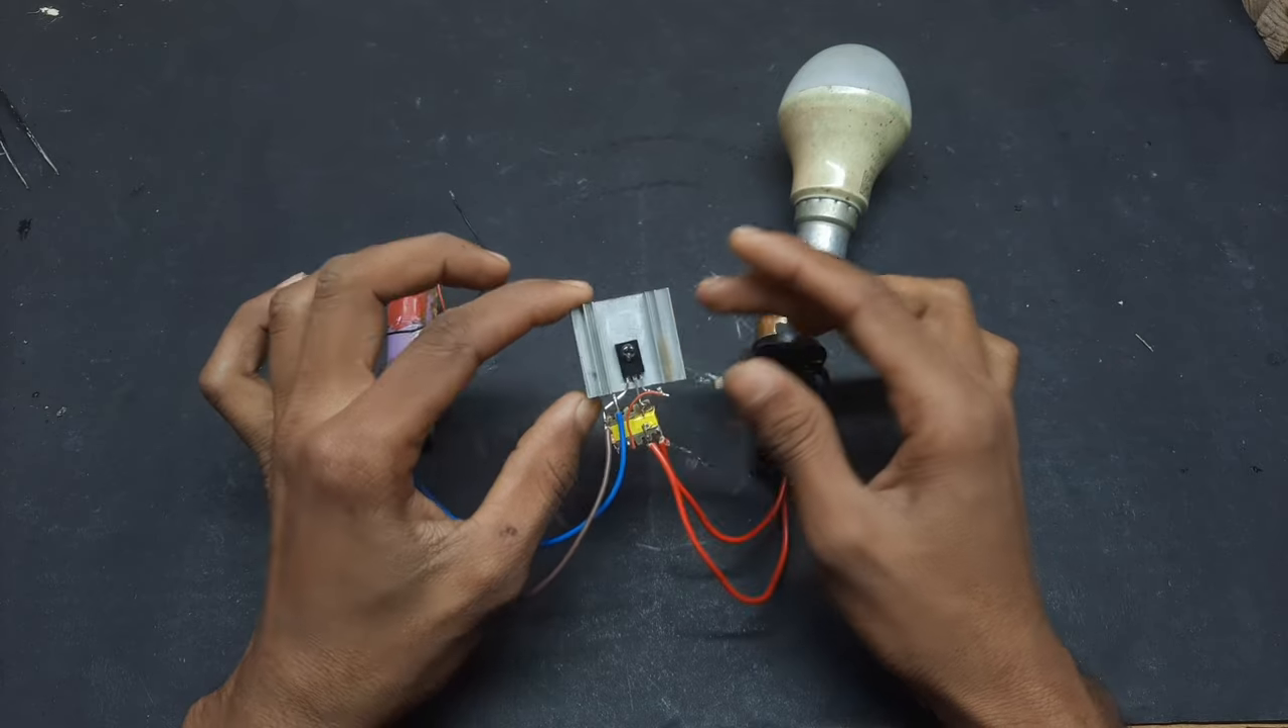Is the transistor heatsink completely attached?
Yes.